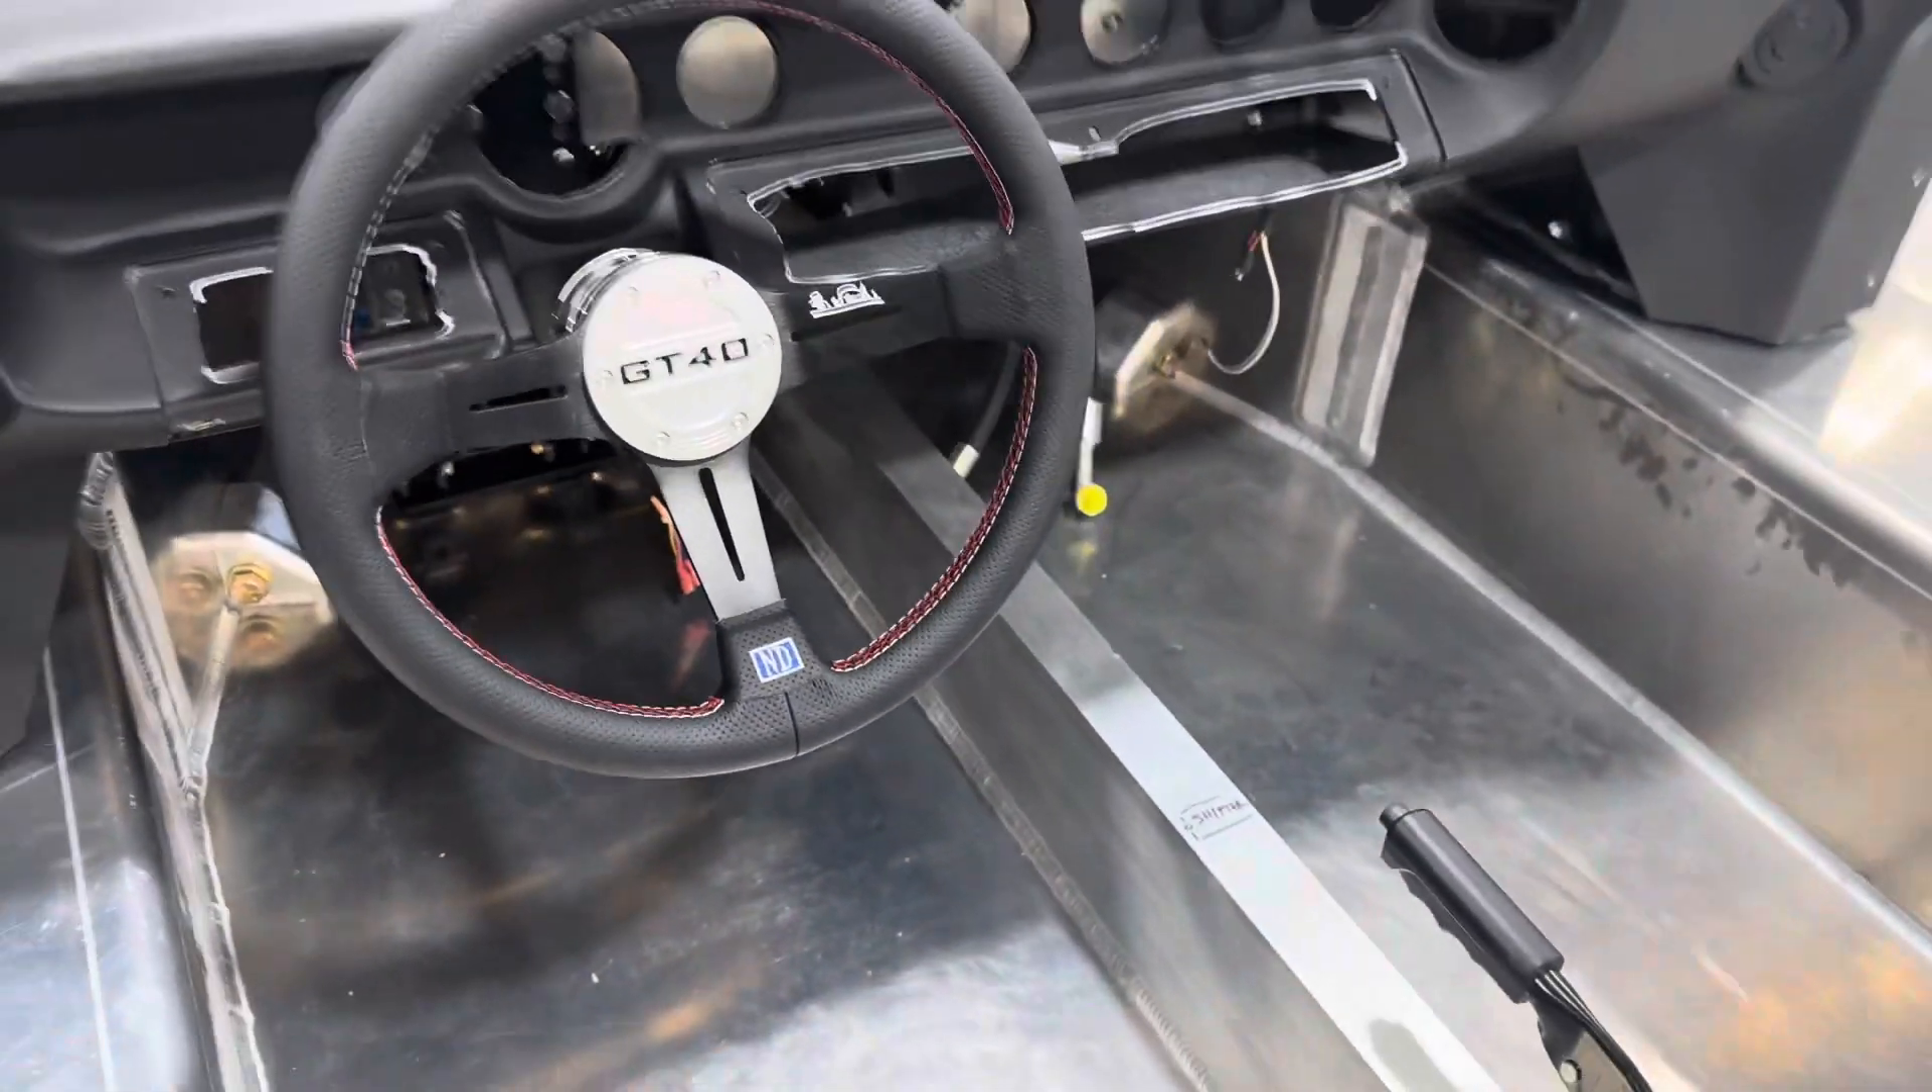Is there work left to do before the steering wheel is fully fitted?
No.